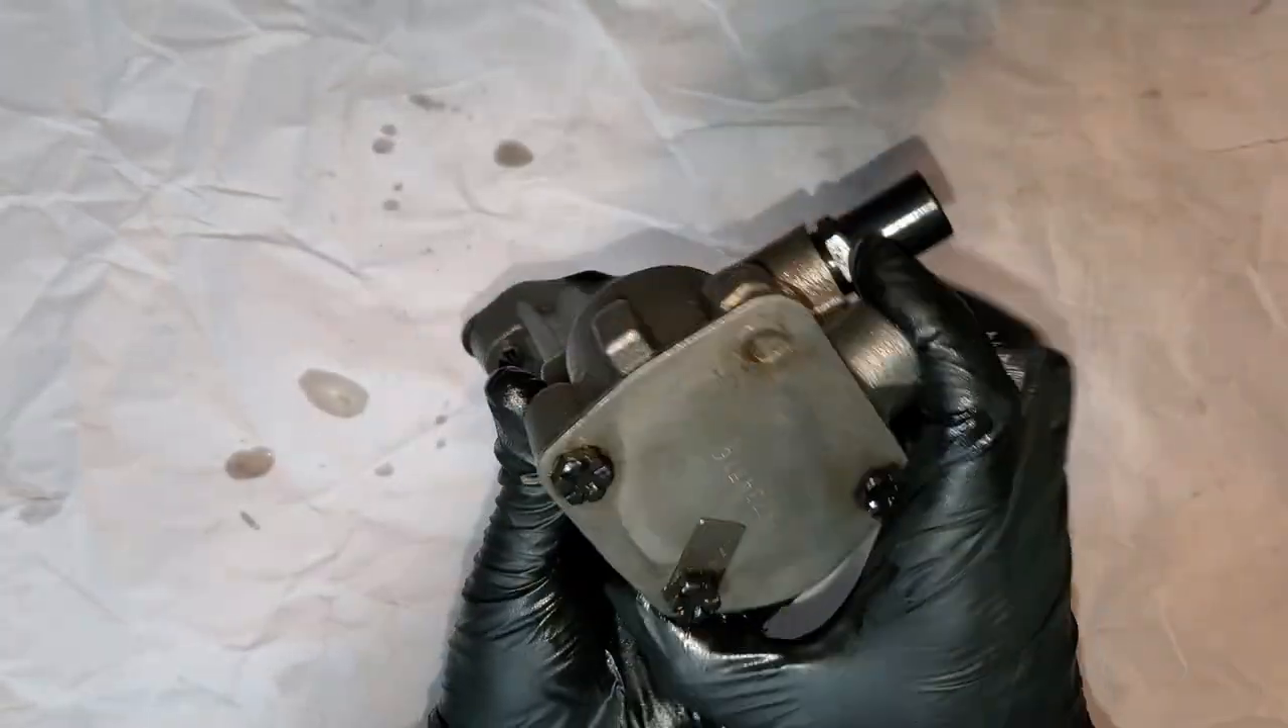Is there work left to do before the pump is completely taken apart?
Yes.